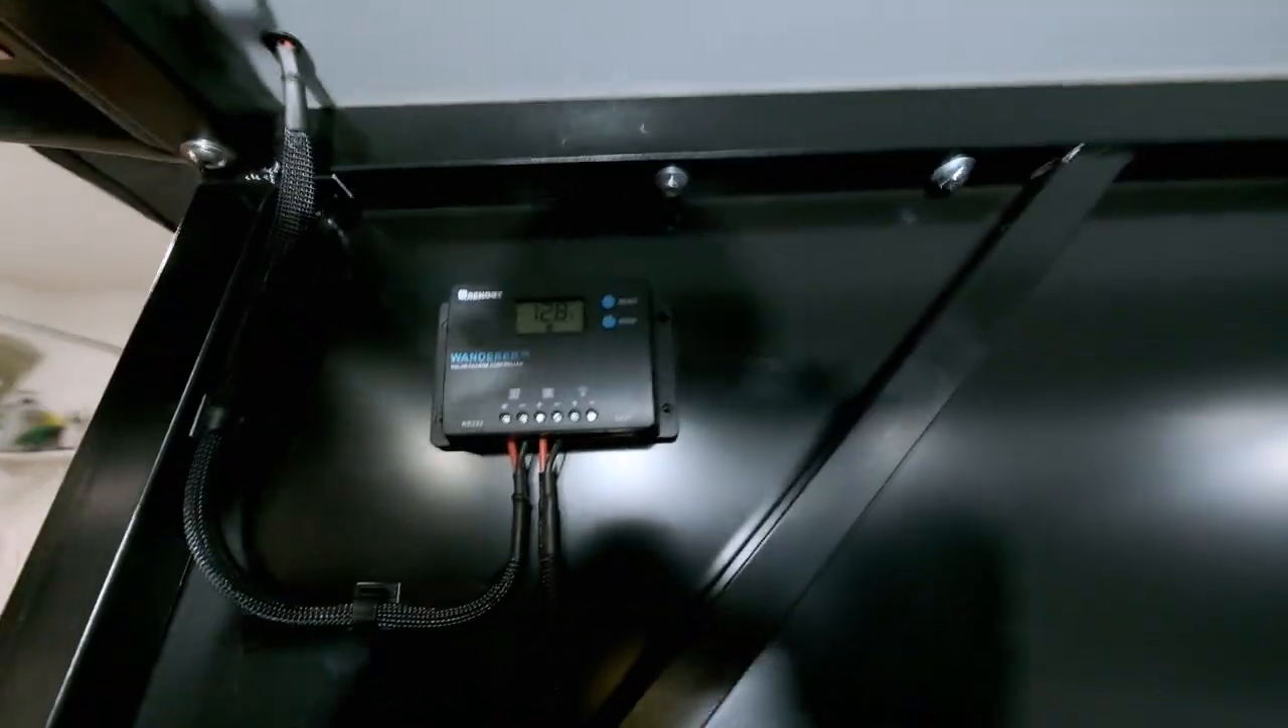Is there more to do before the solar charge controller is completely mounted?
No.